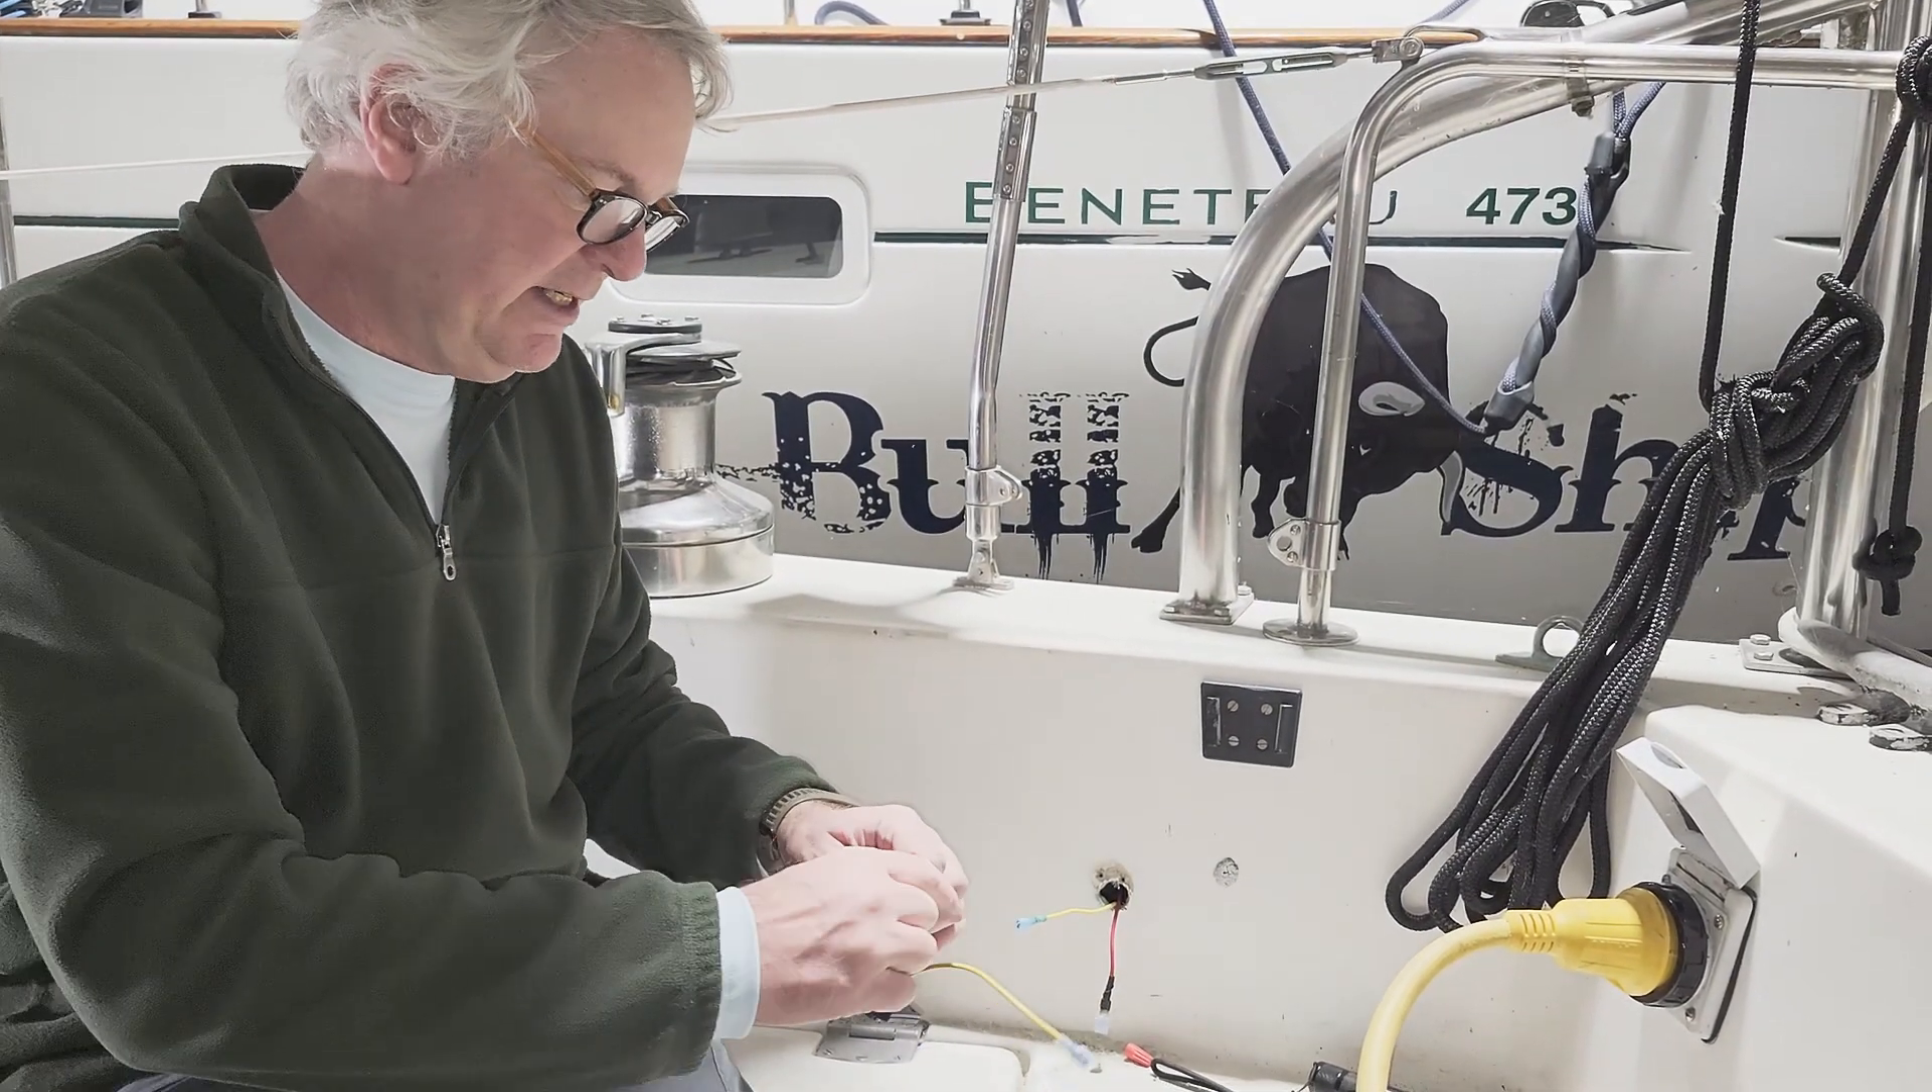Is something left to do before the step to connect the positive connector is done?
Yes.